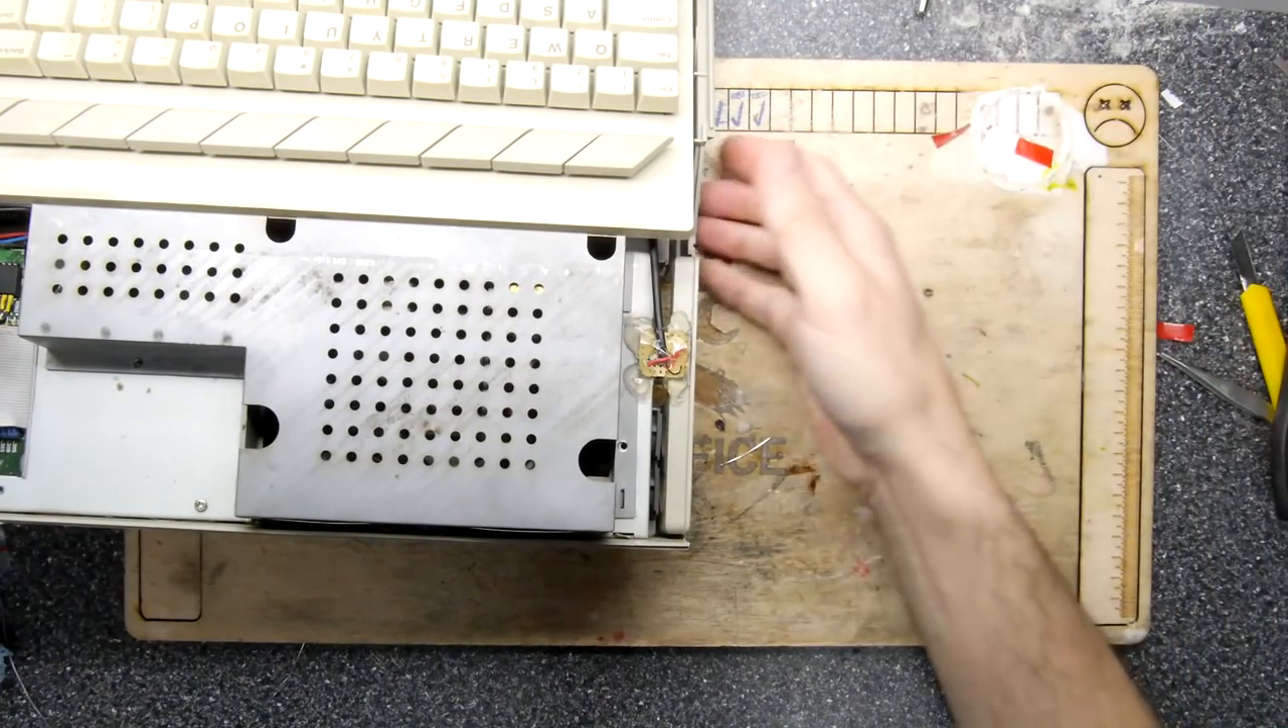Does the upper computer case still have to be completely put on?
Yes.